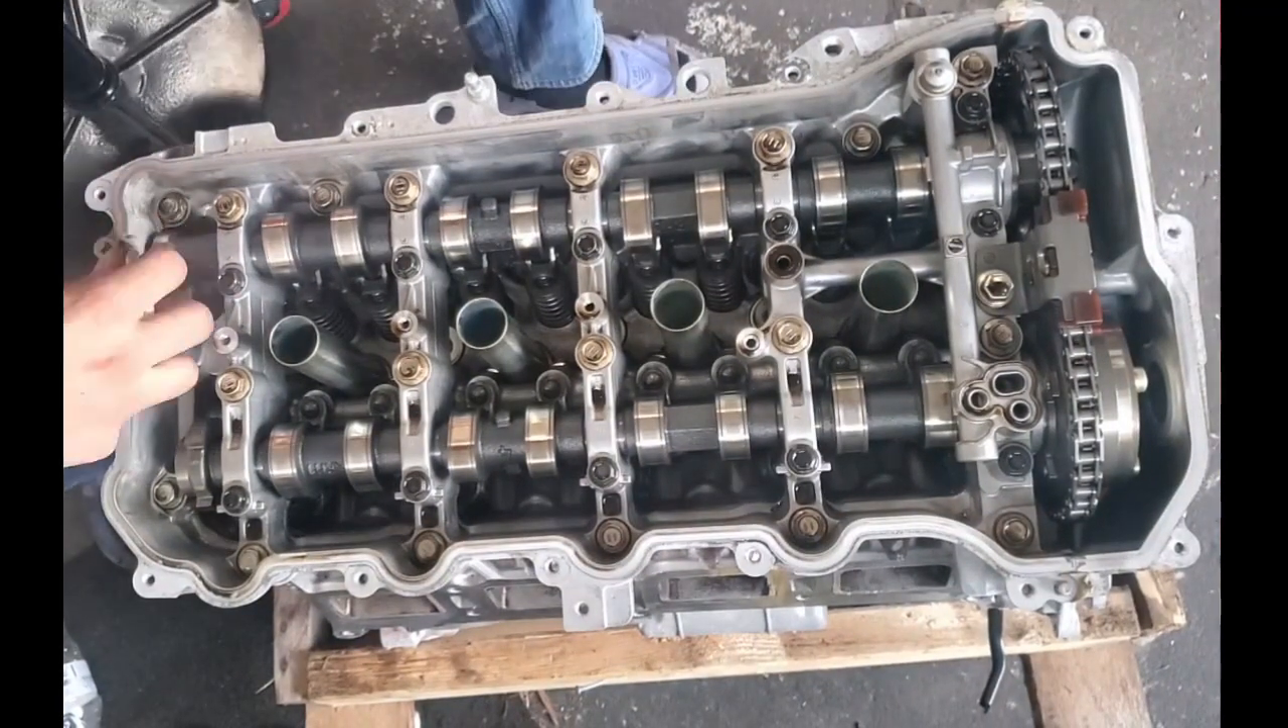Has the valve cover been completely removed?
Yes.